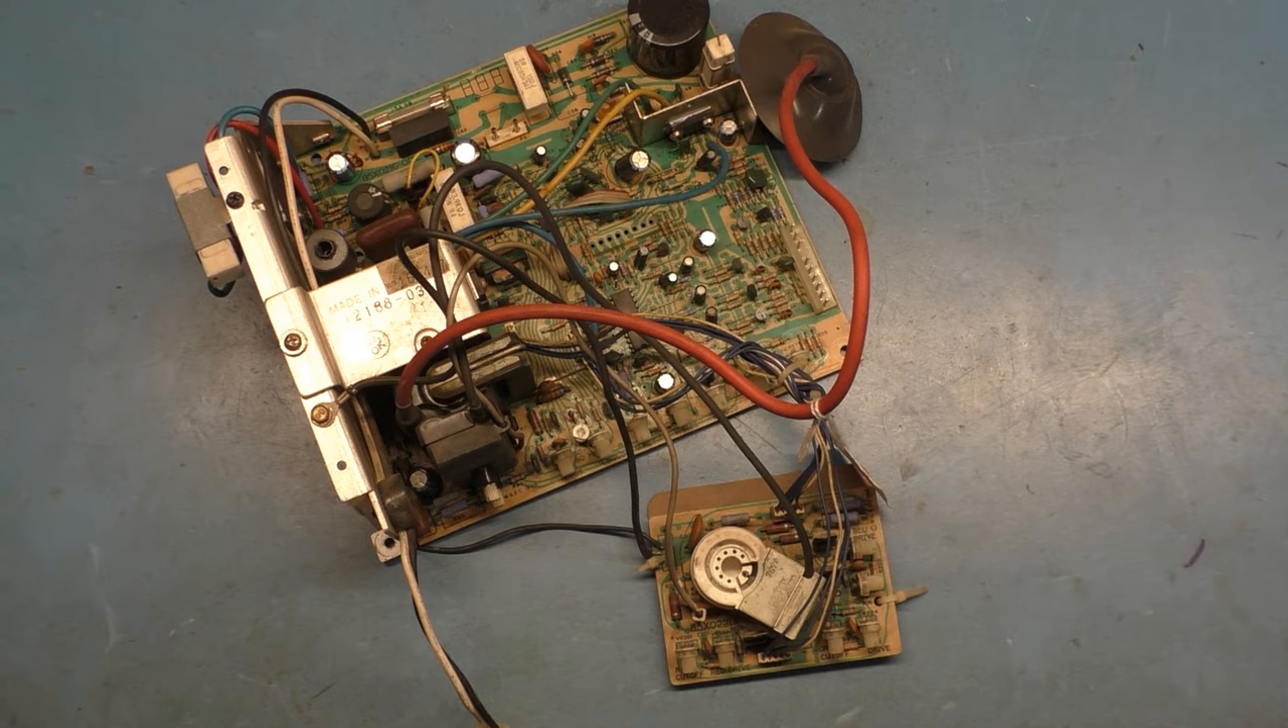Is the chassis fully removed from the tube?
Yes.